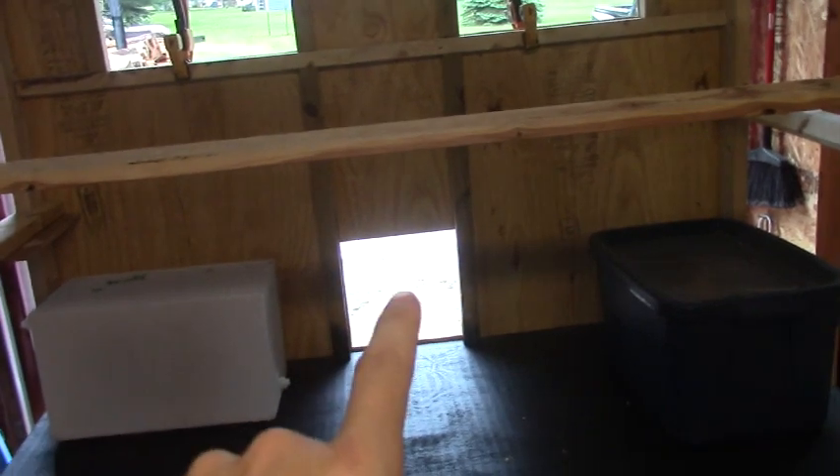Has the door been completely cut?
Yes.